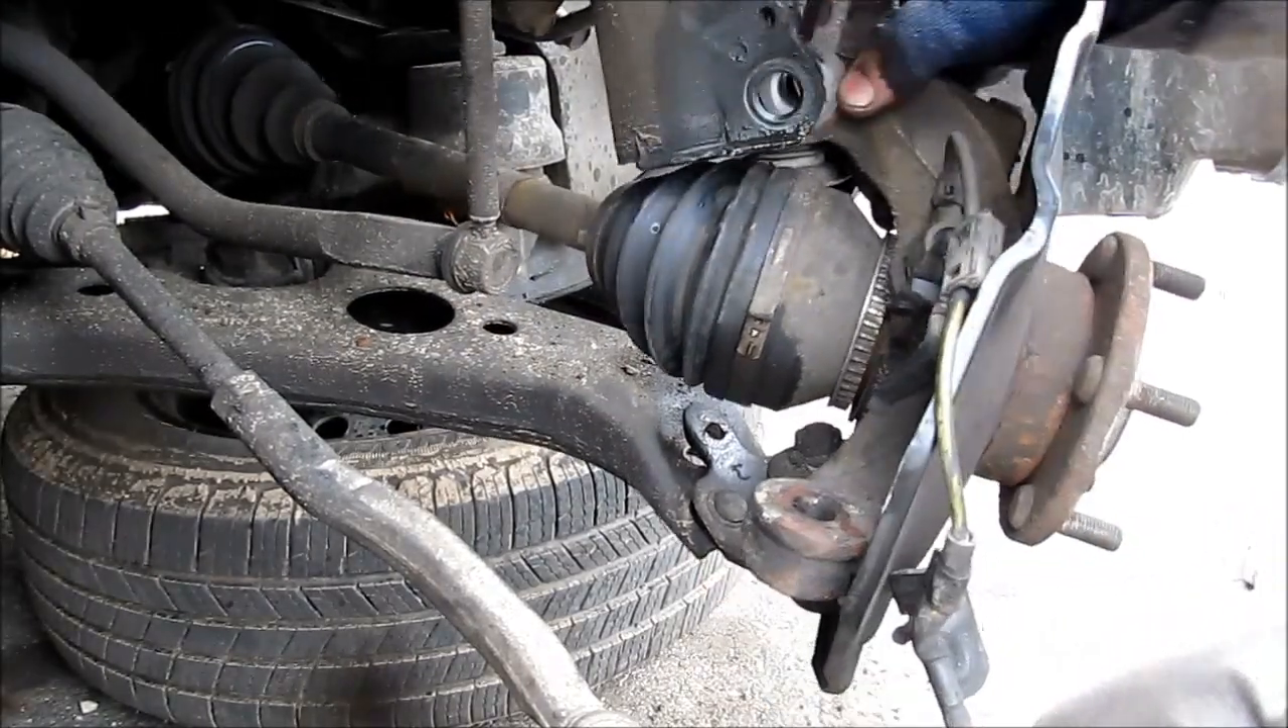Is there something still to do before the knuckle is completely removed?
Yes.